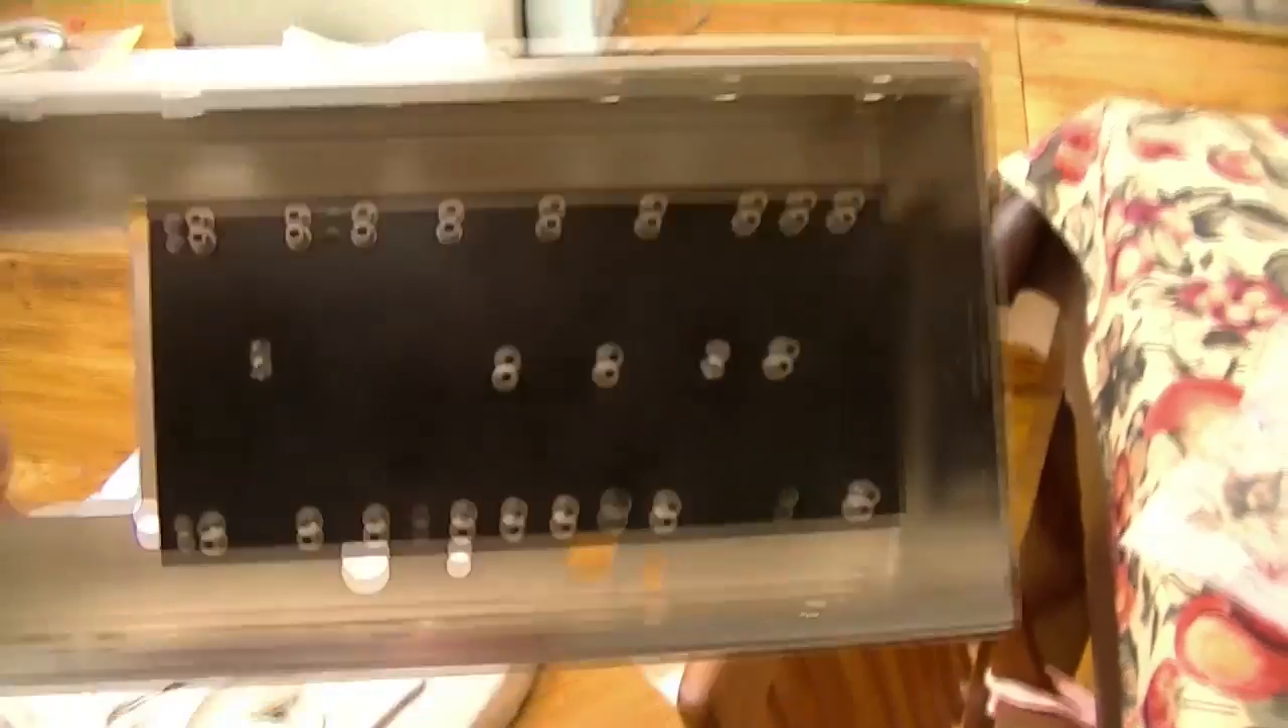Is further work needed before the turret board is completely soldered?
Yes.